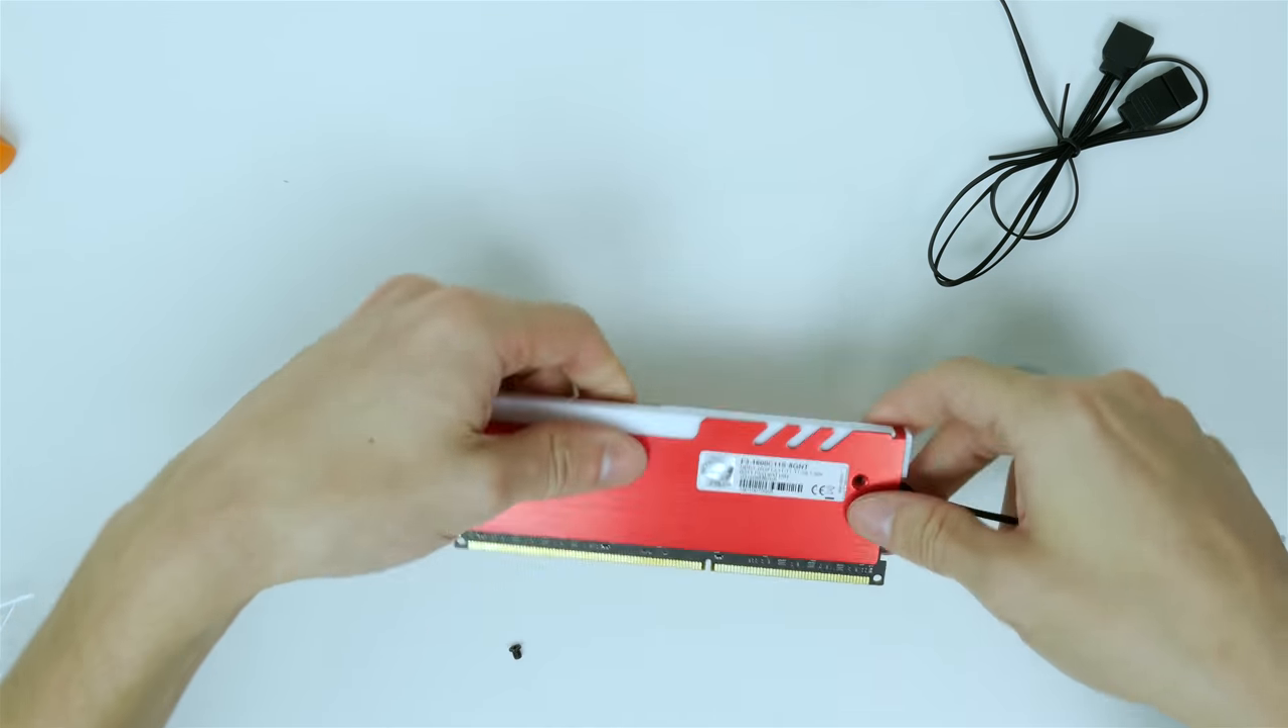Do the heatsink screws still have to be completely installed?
Yes.